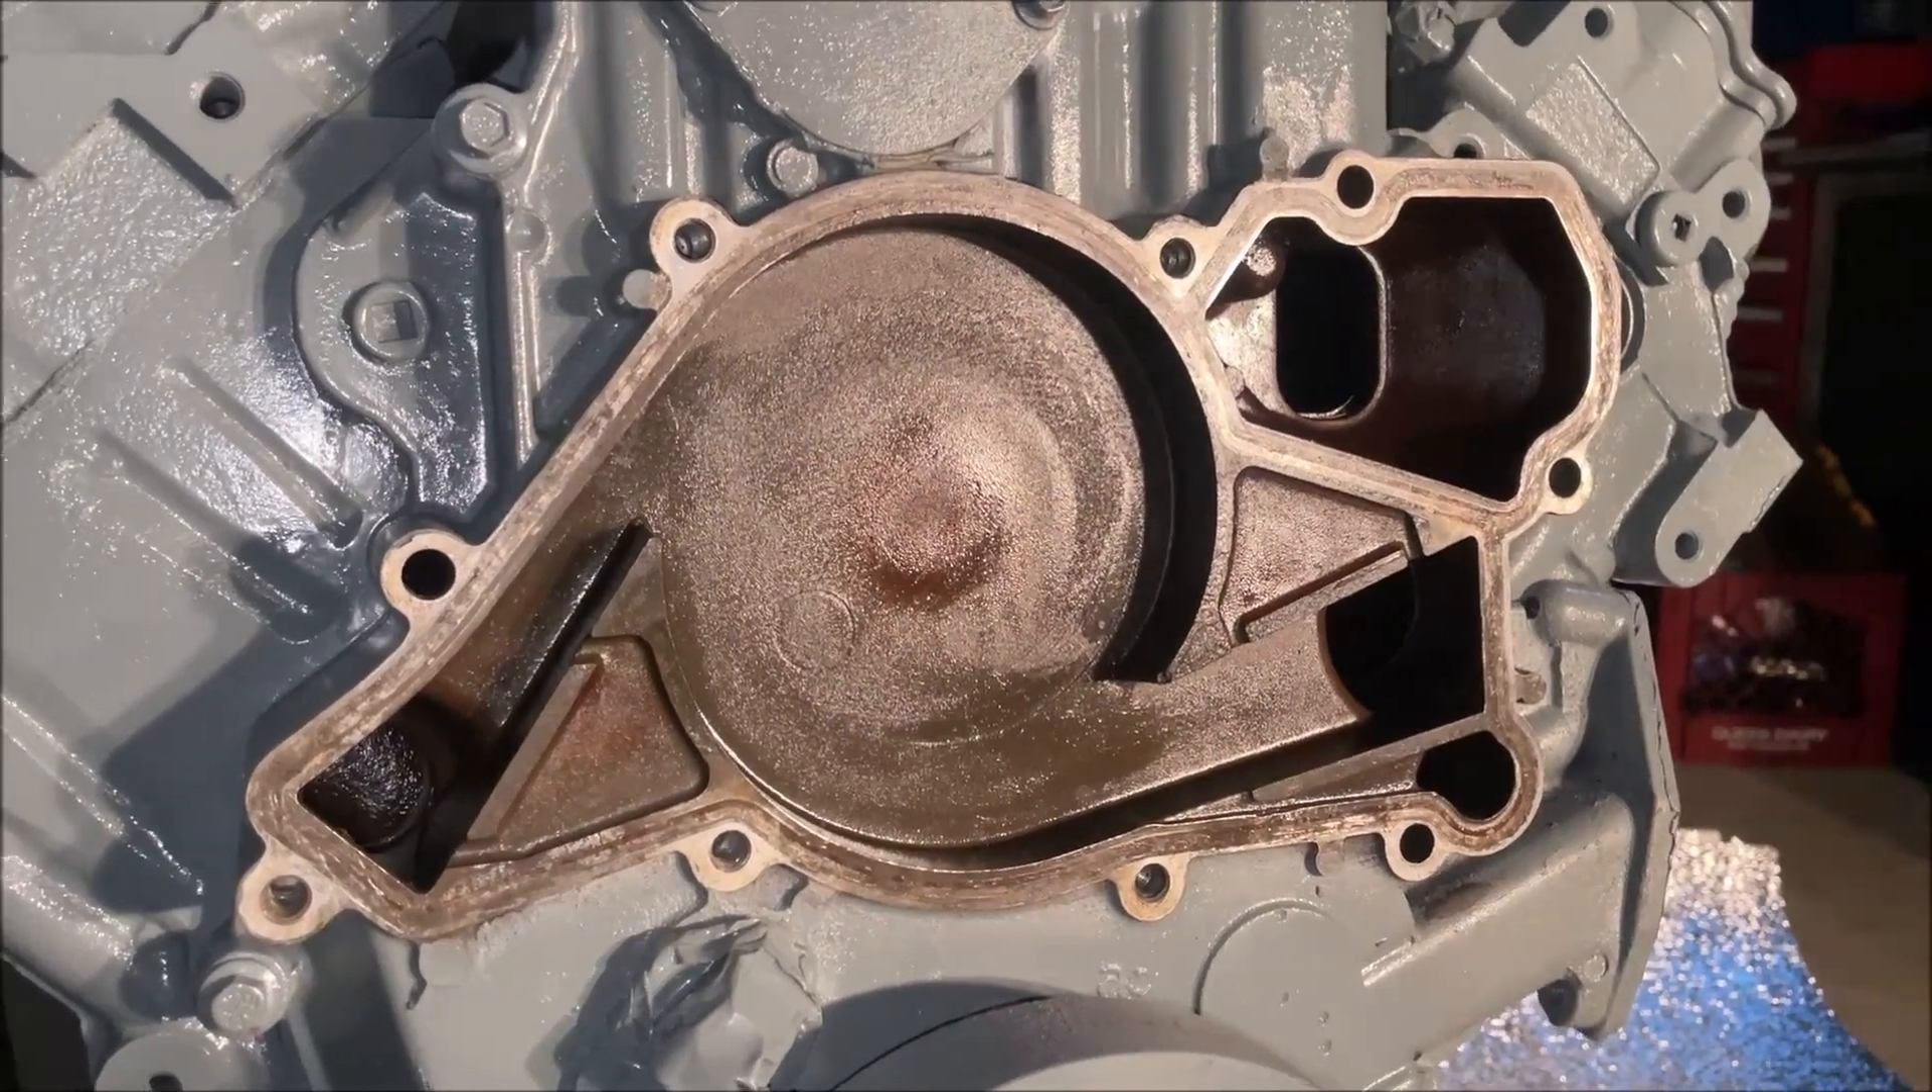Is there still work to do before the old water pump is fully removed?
No.